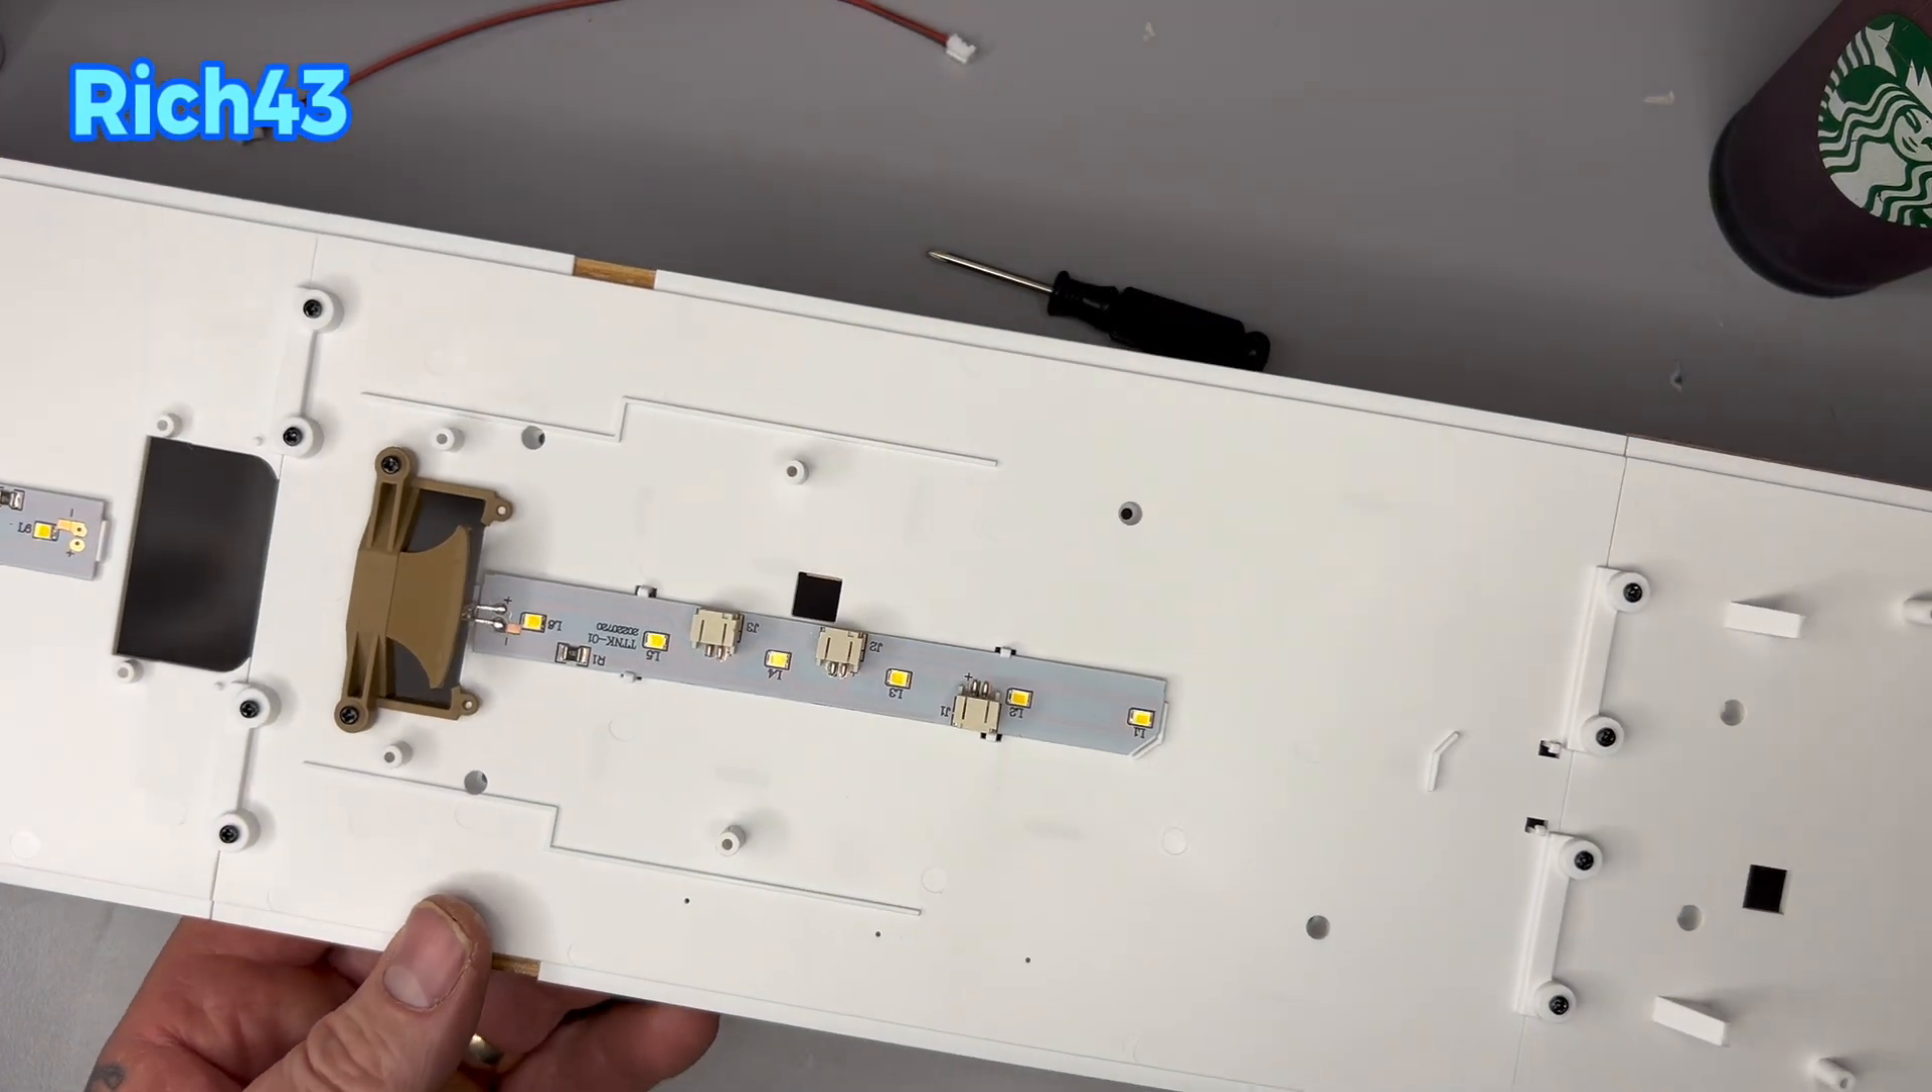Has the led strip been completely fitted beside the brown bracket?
Yes.